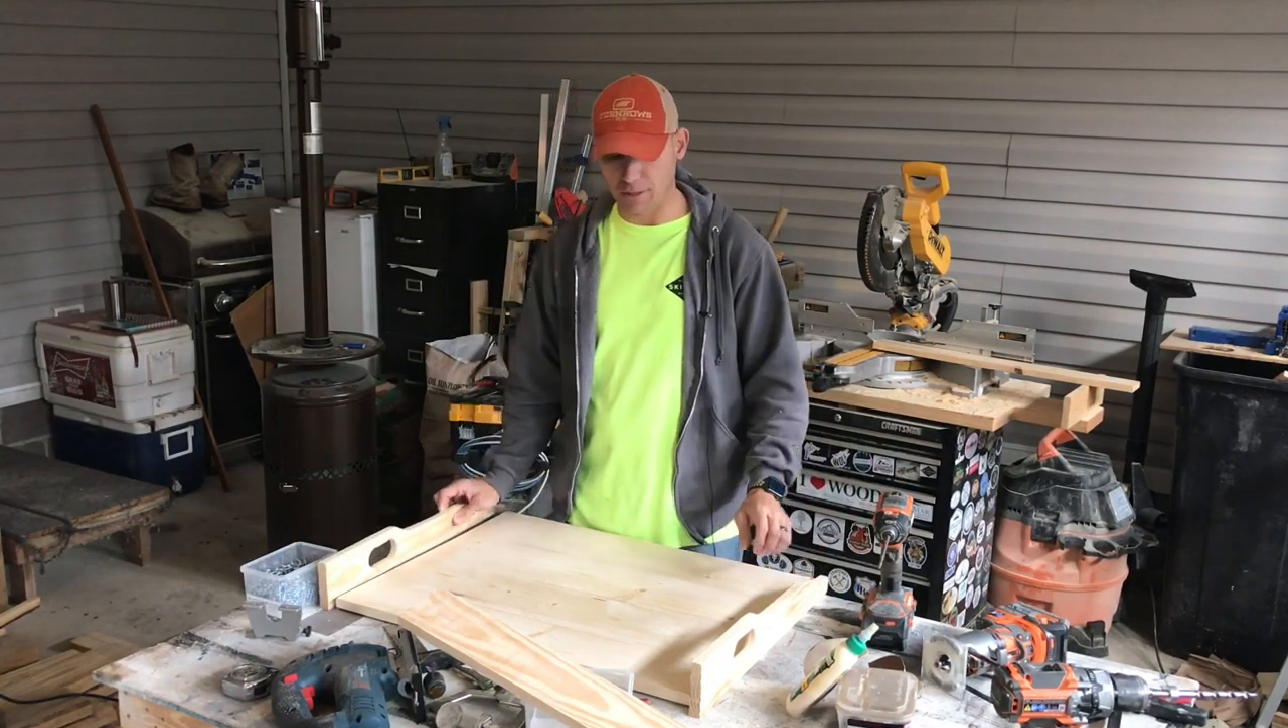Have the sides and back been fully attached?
No.